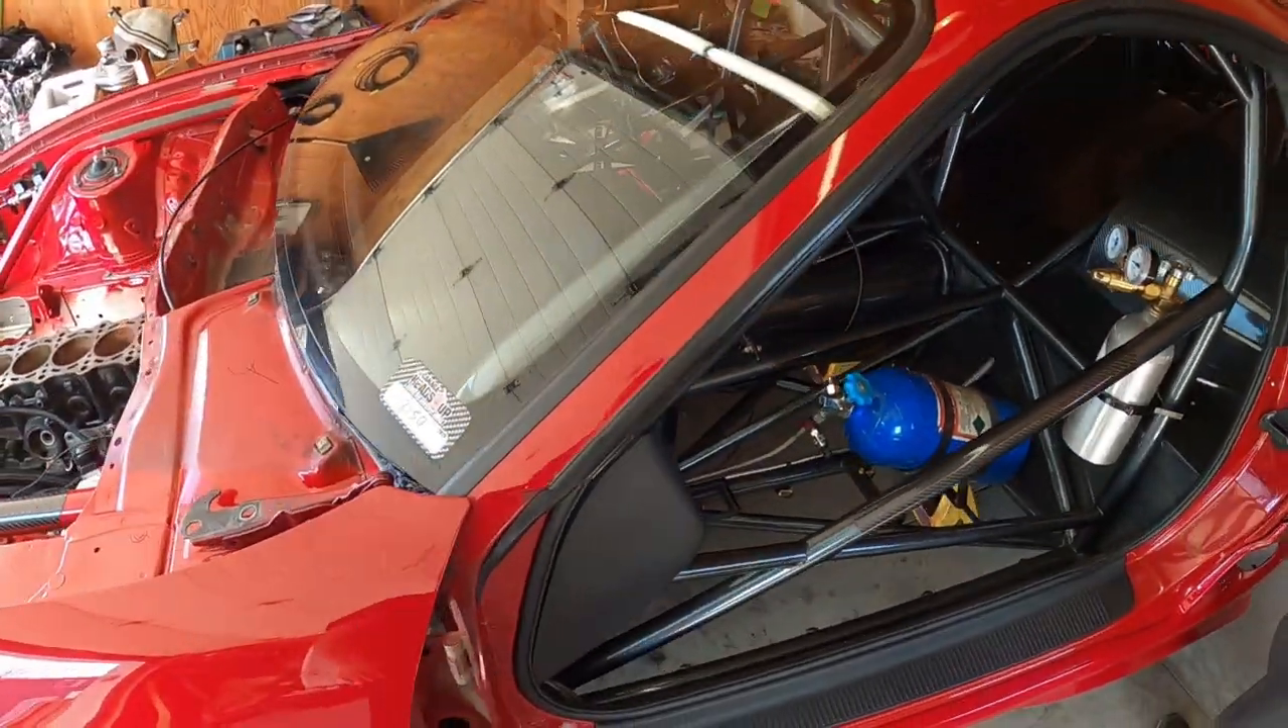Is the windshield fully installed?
Yes.